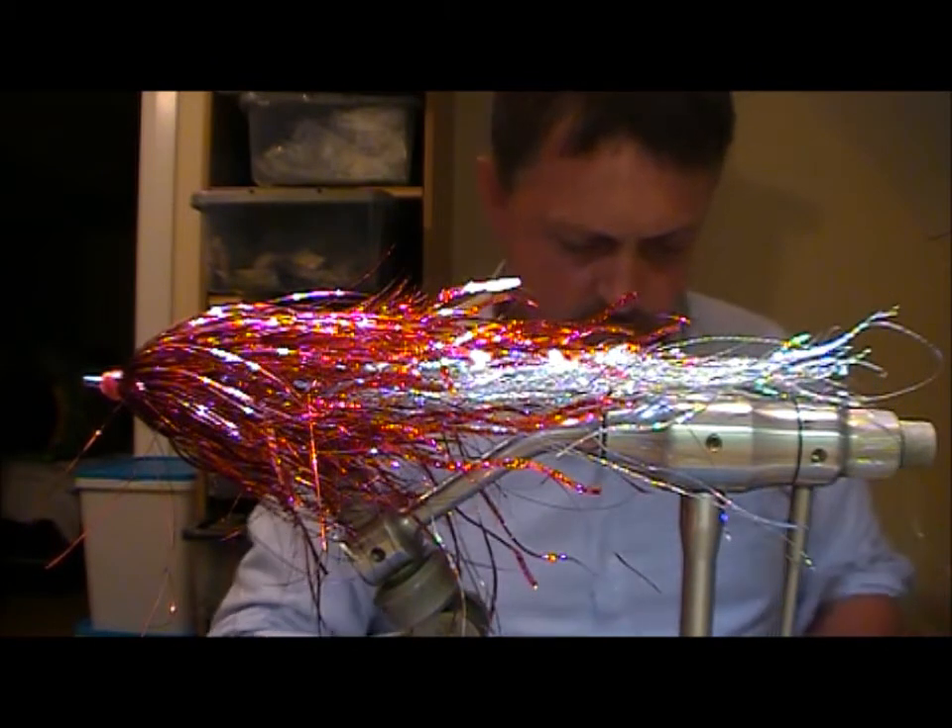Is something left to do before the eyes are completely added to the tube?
Yes.